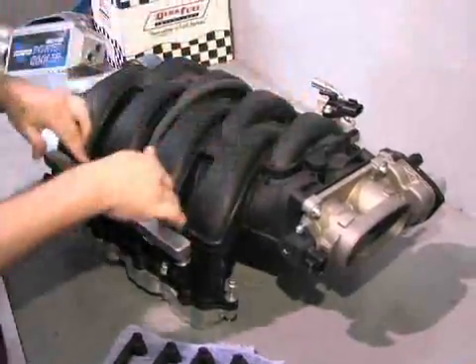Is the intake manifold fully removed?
Yes.